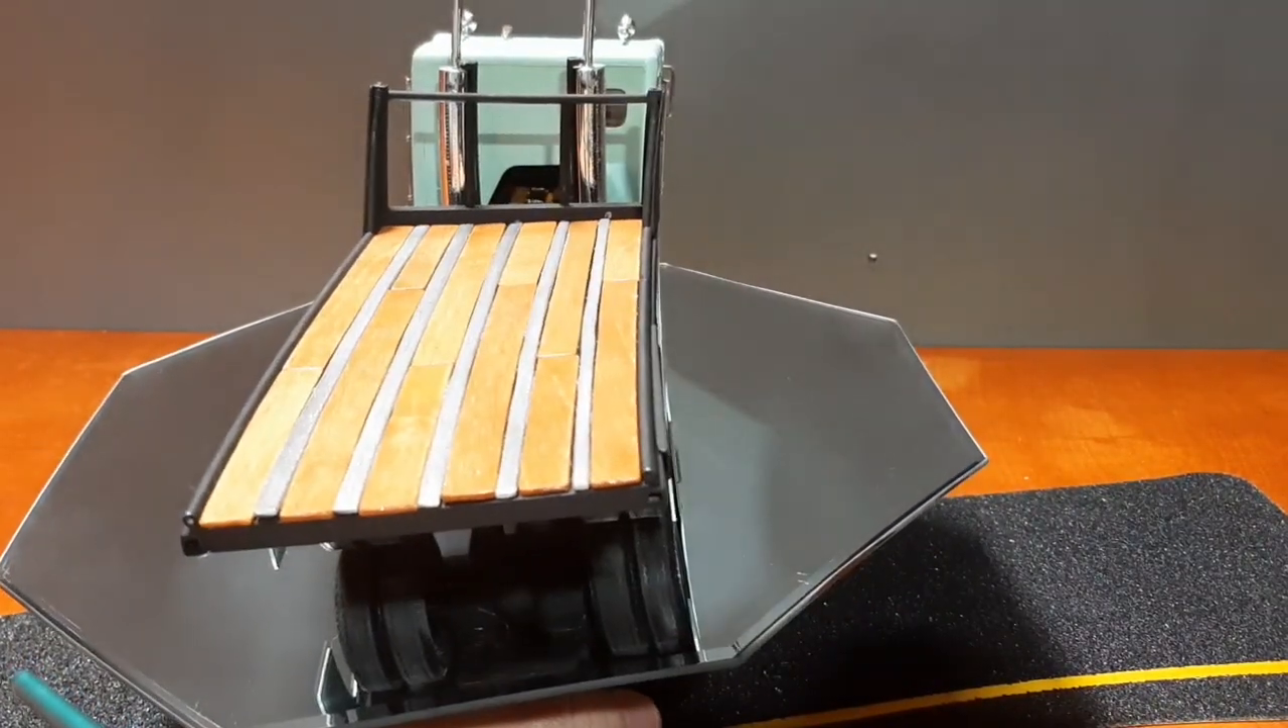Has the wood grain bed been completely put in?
Yes.